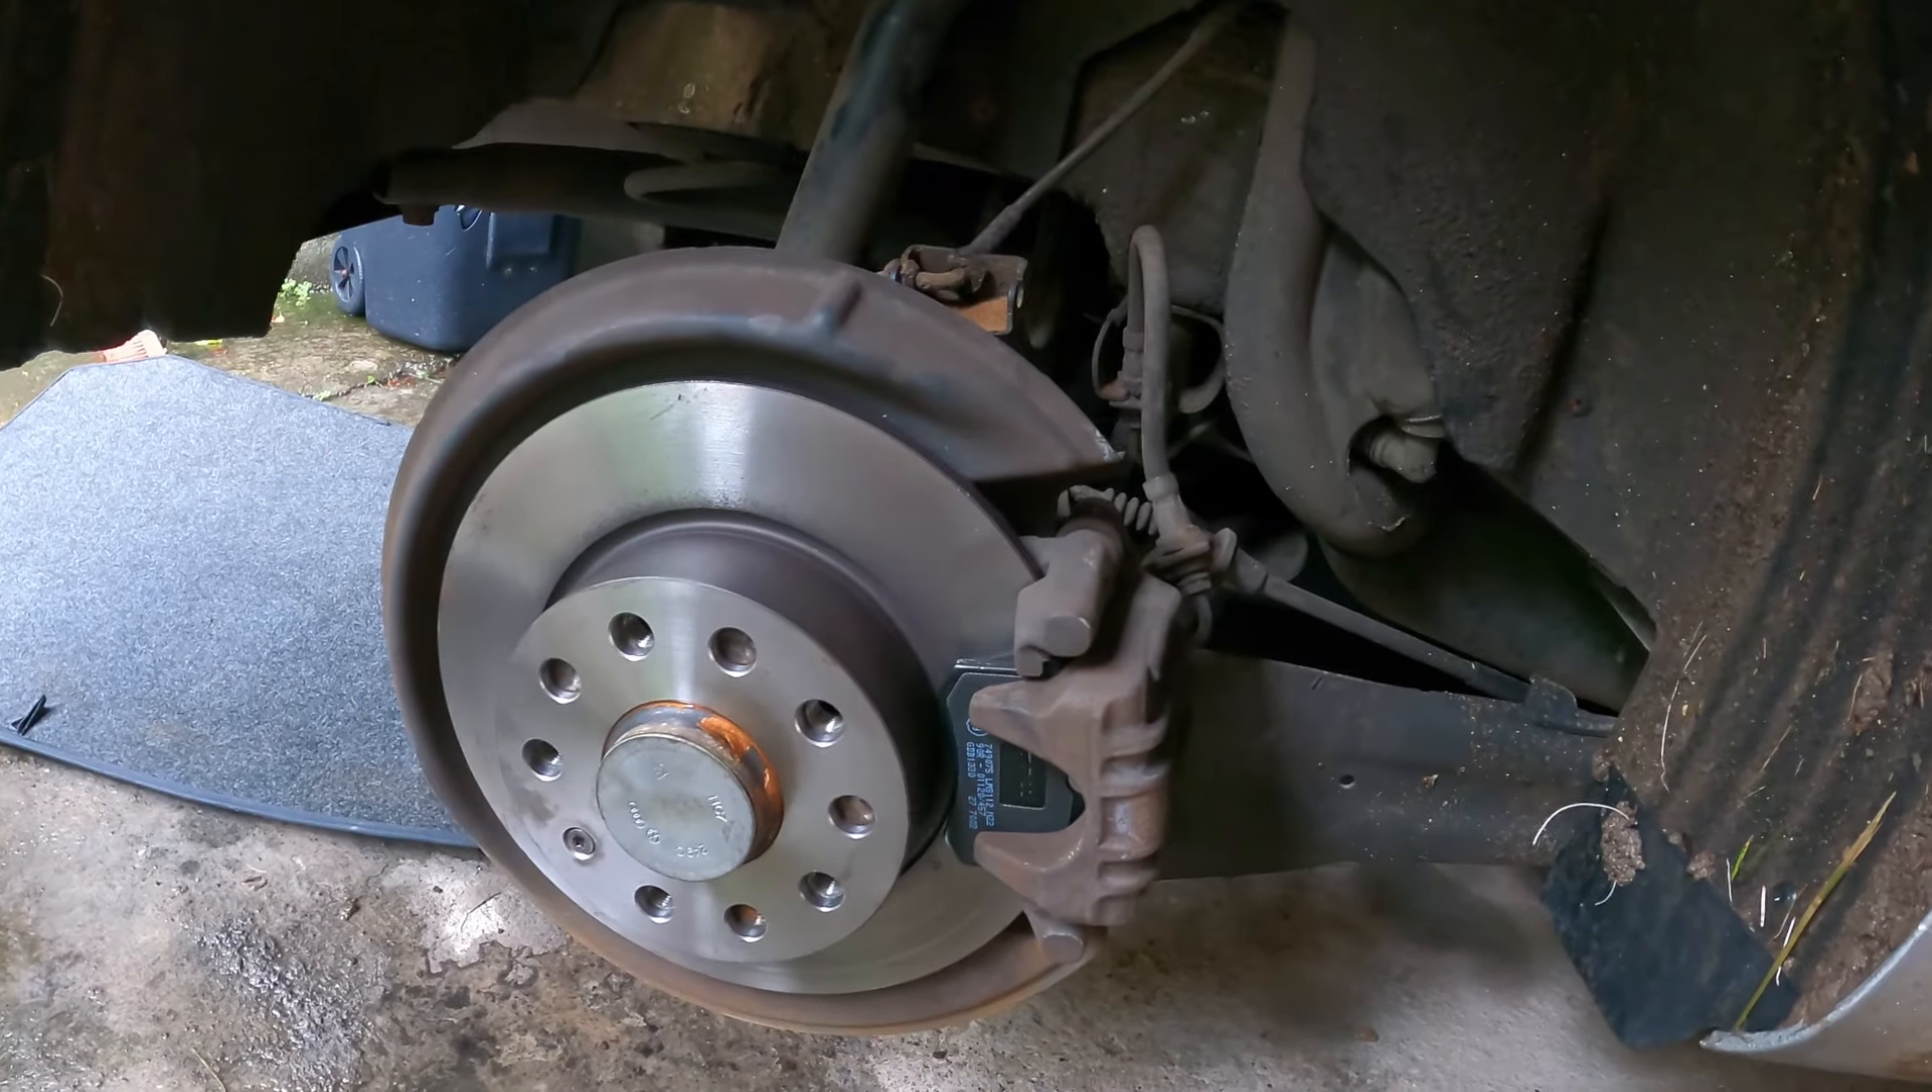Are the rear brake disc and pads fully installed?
Yes.